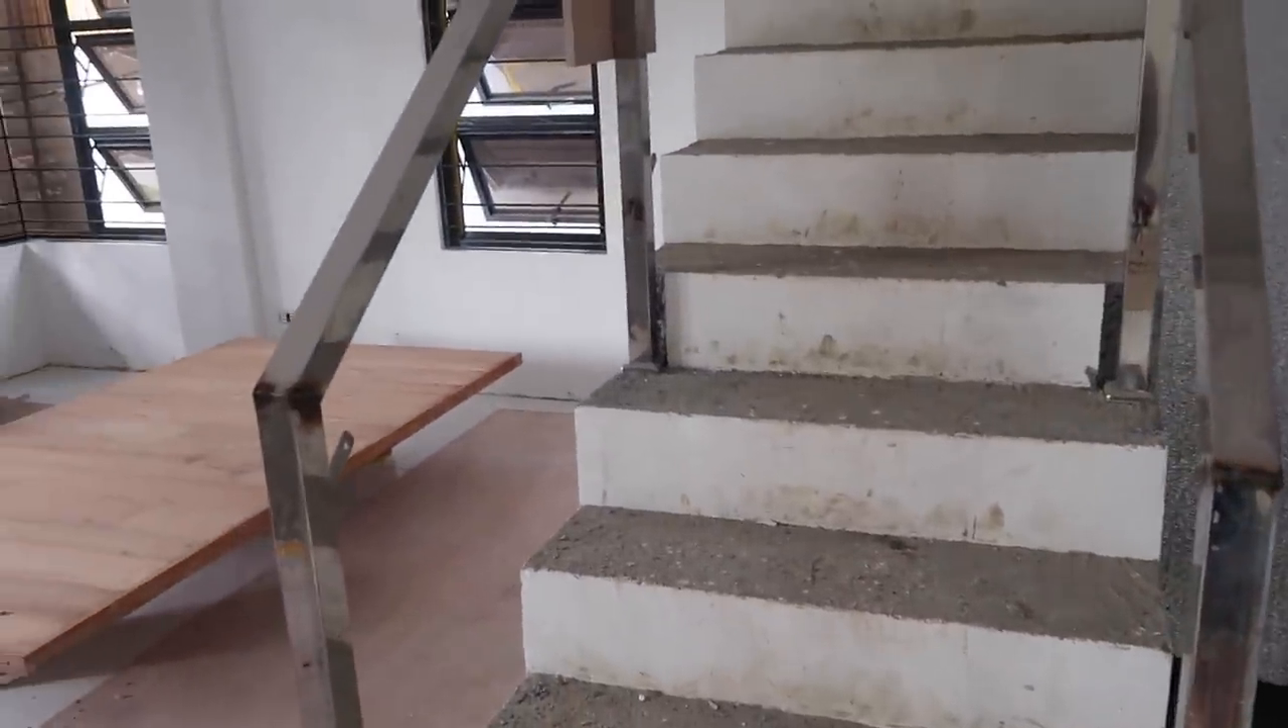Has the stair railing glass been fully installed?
No.